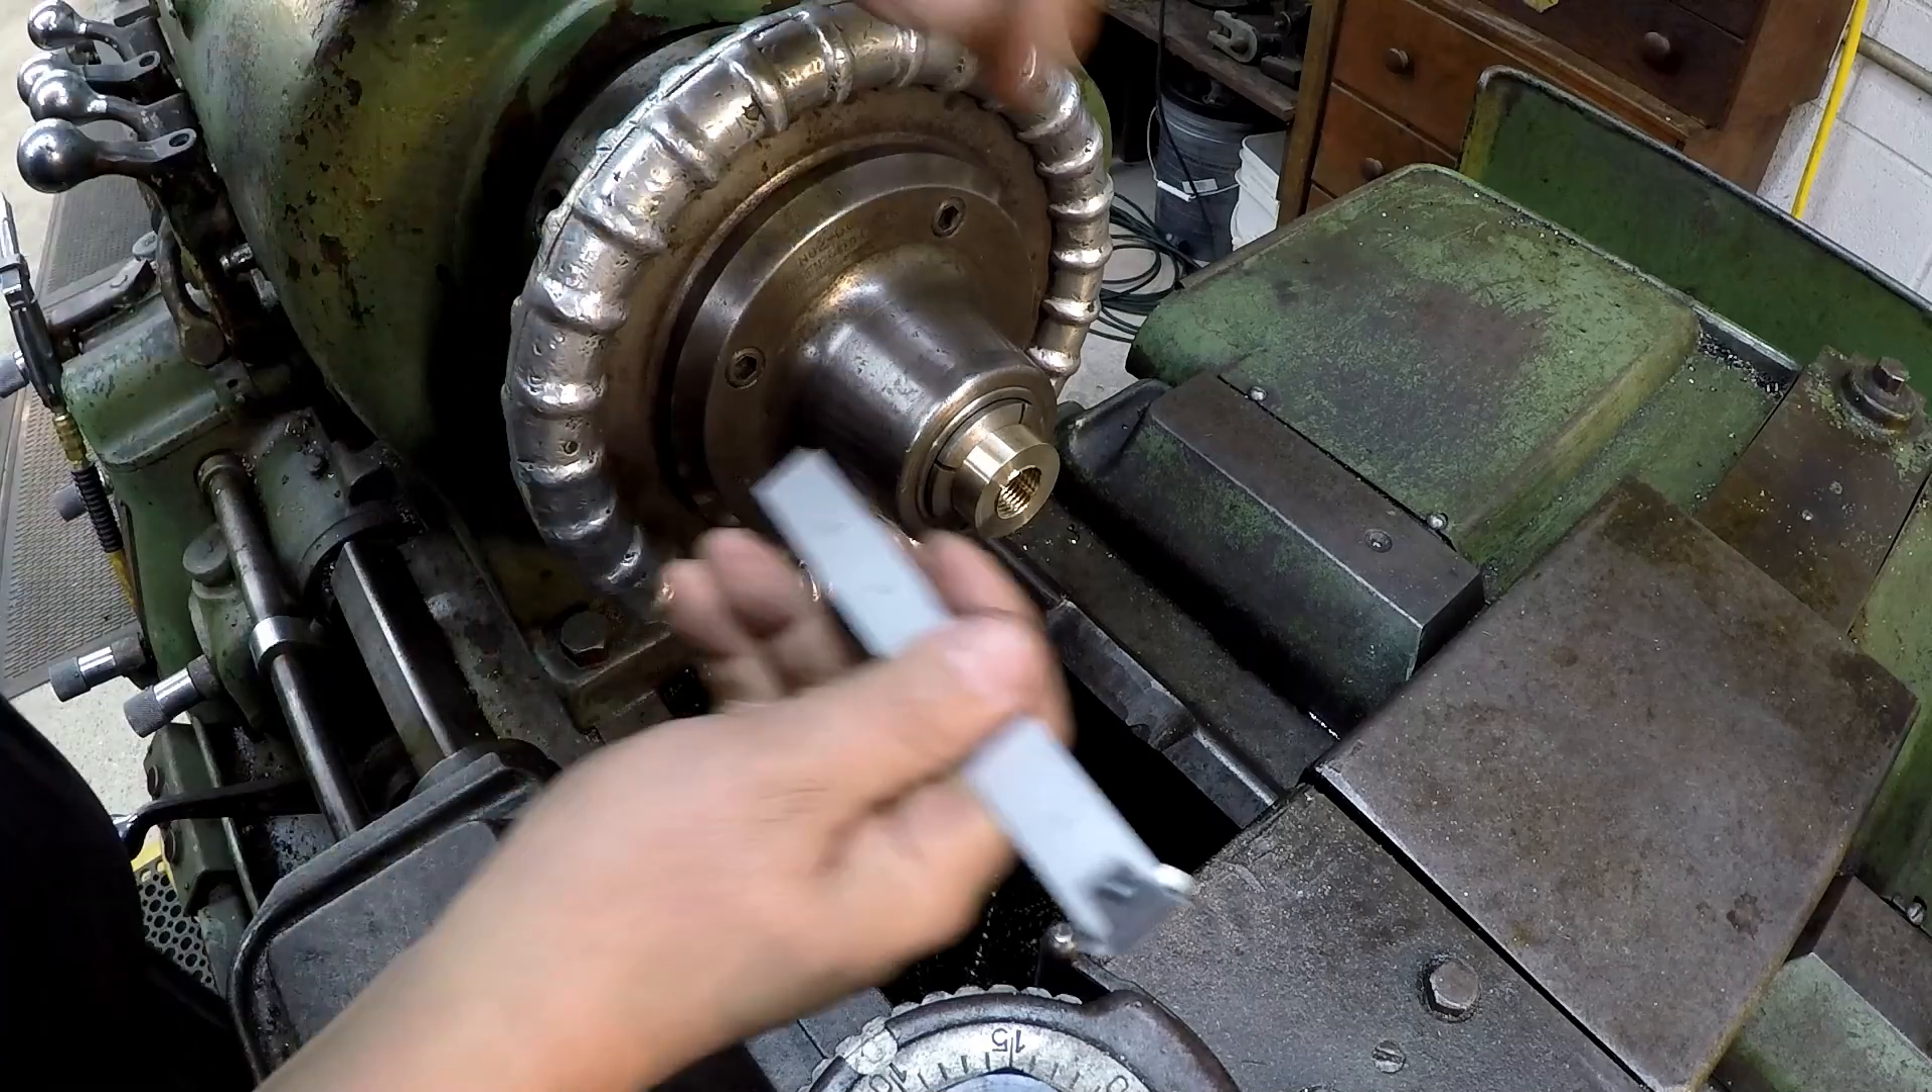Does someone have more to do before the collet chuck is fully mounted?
No.